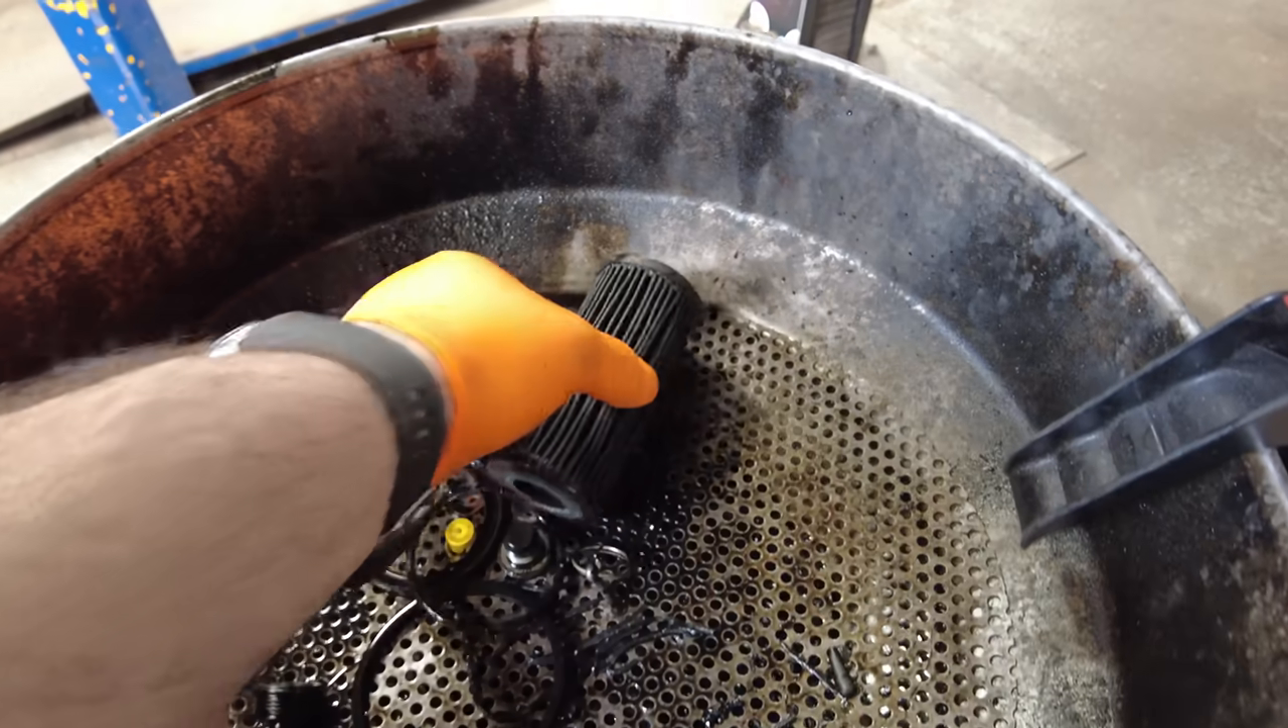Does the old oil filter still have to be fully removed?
No.